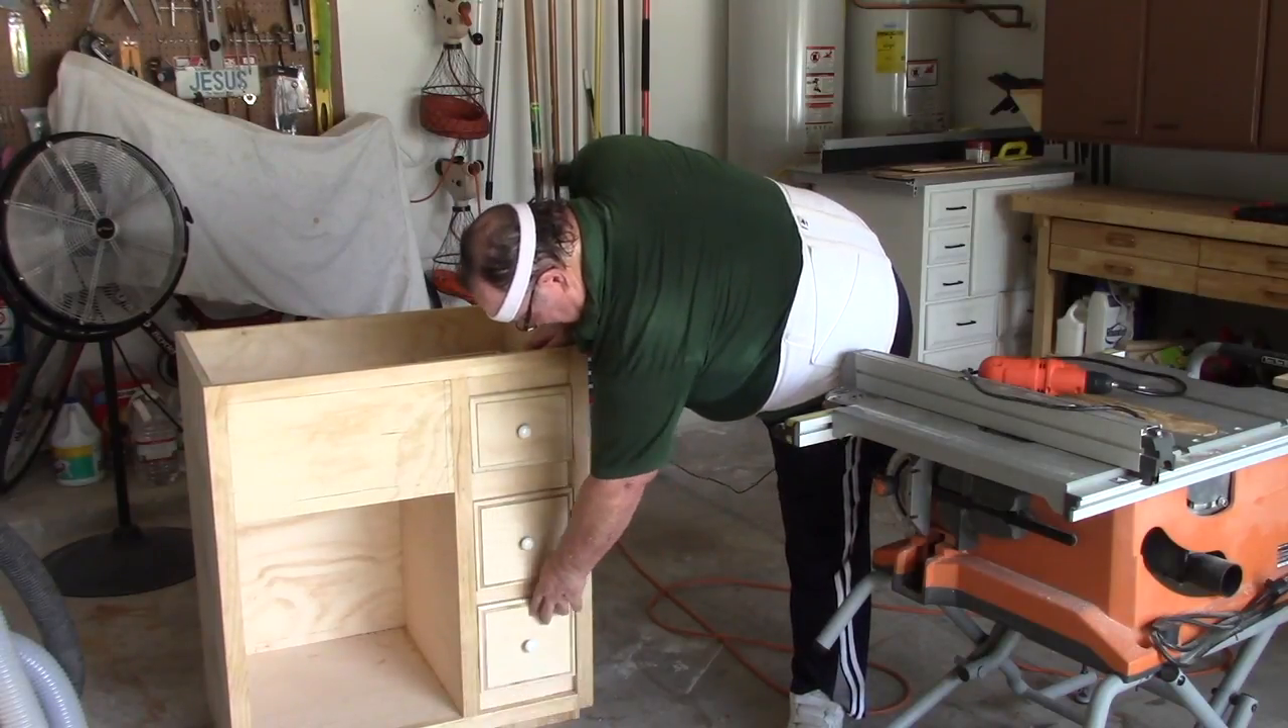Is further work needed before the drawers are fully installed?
No.